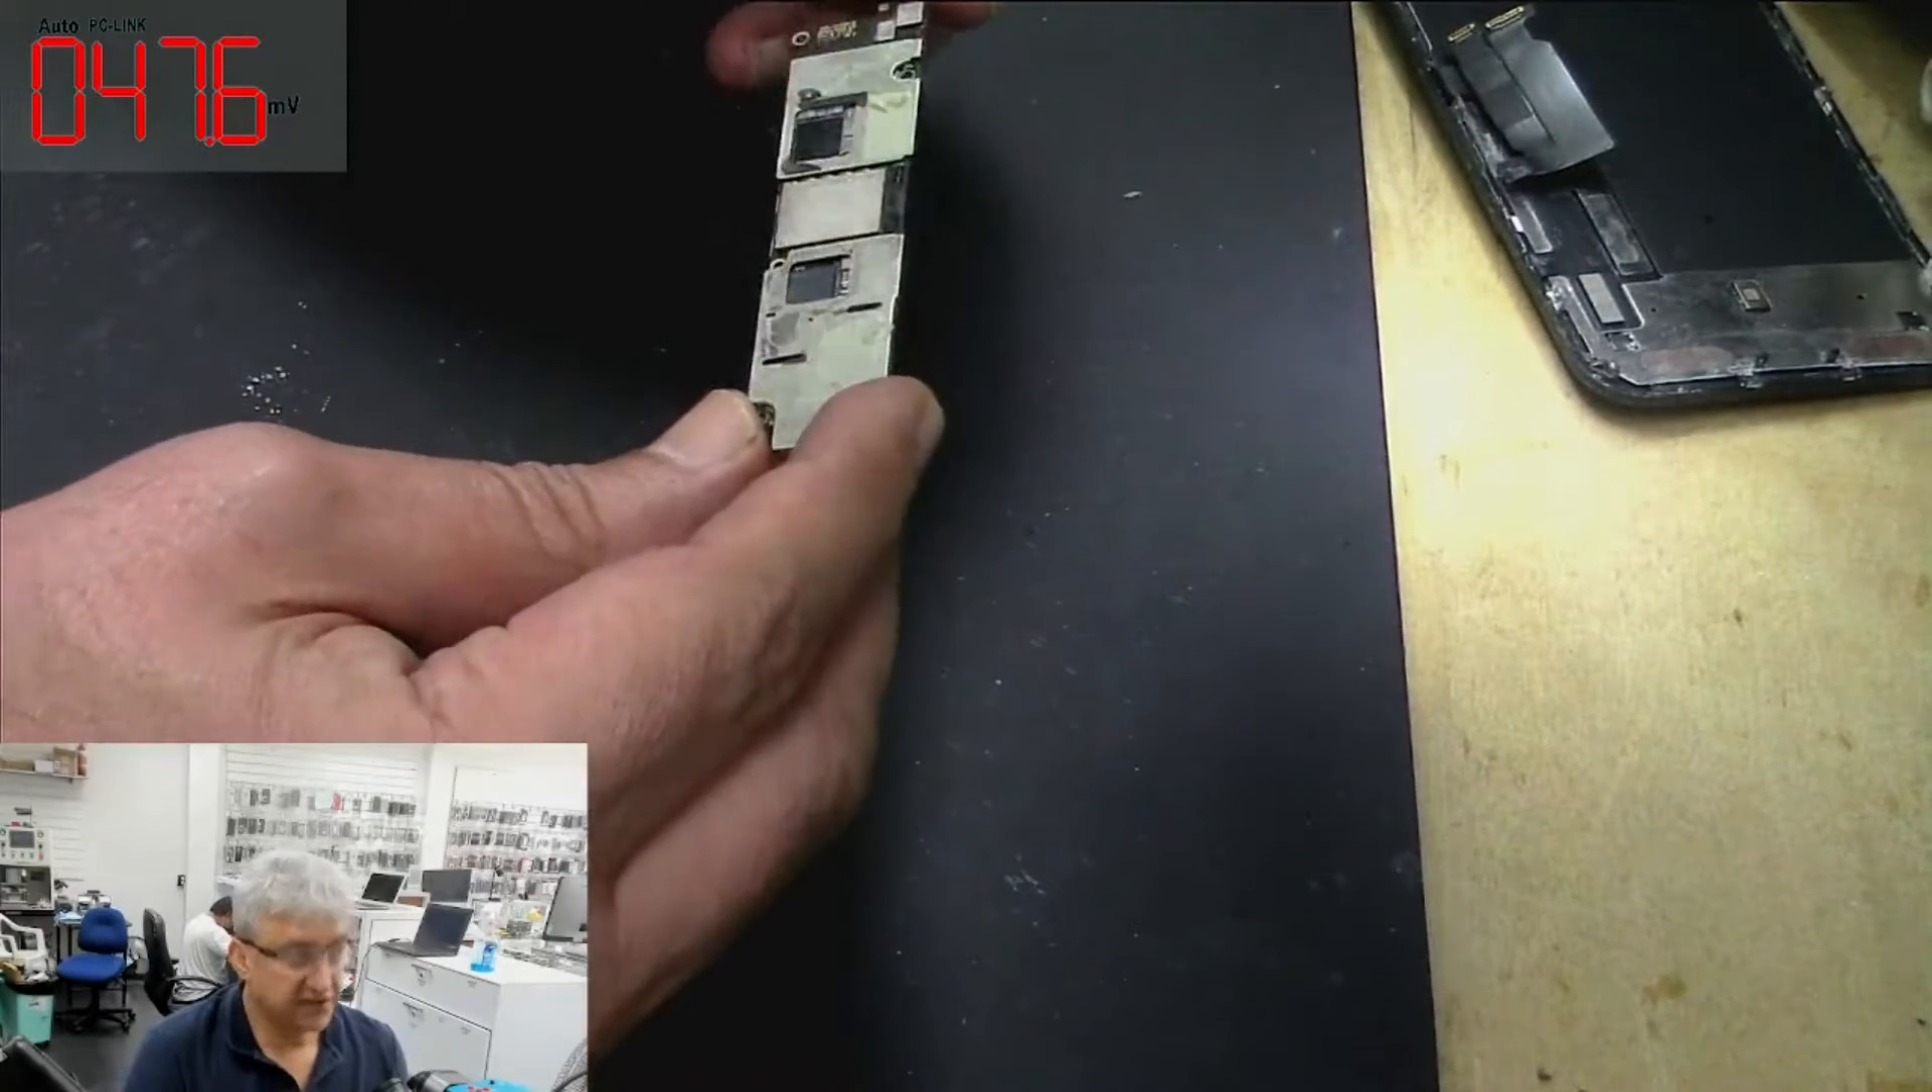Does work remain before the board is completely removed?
No.